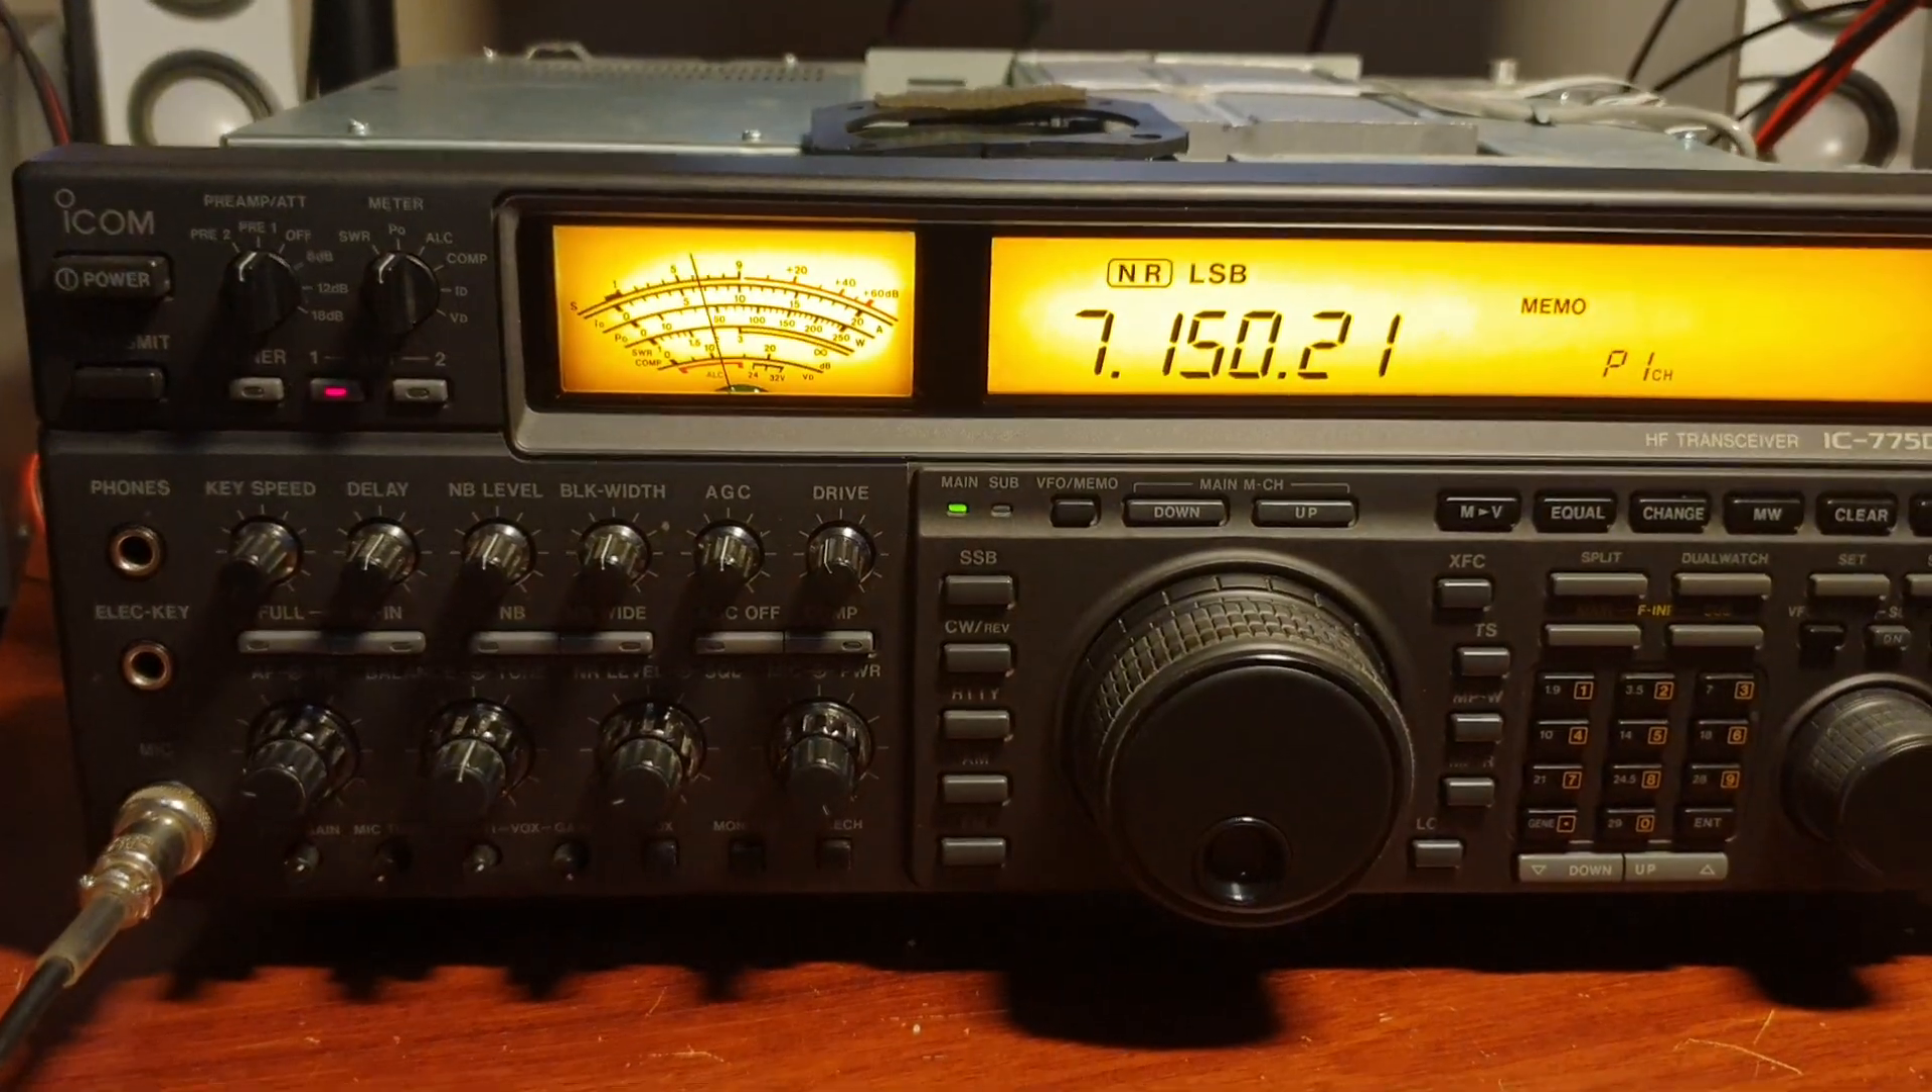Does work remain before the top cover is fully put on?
Yes.